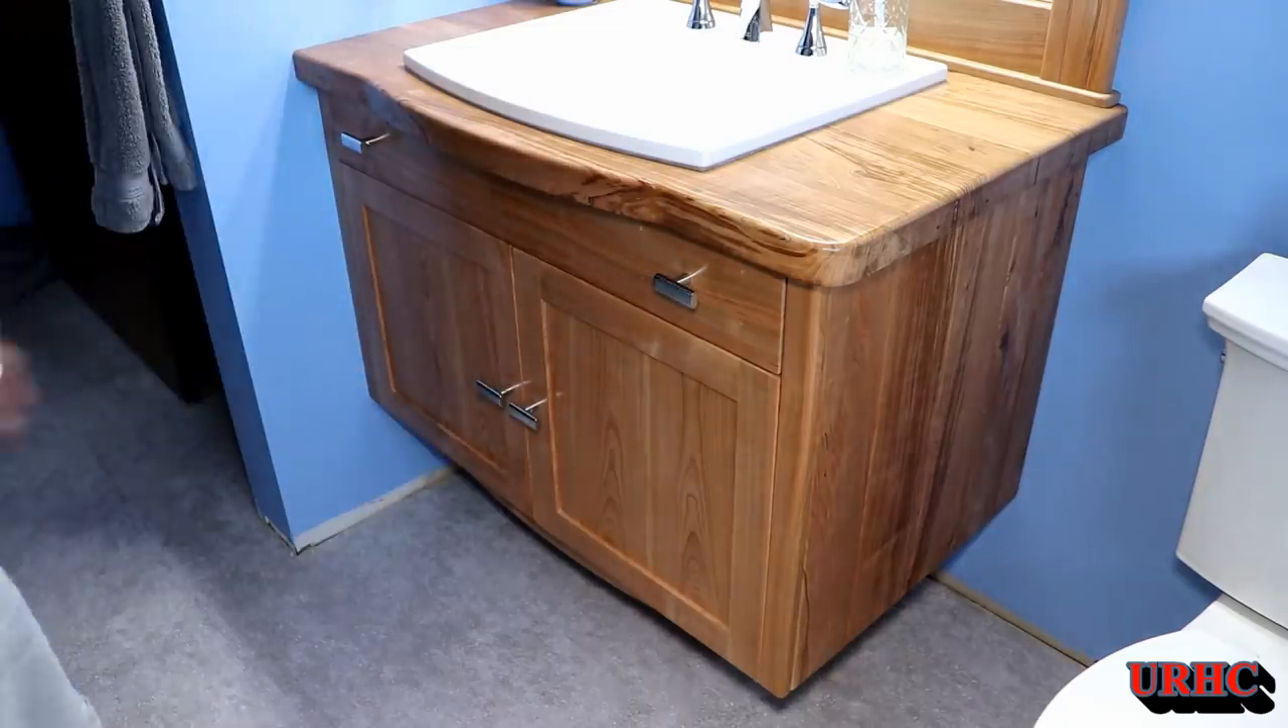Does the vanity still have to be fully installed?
No.